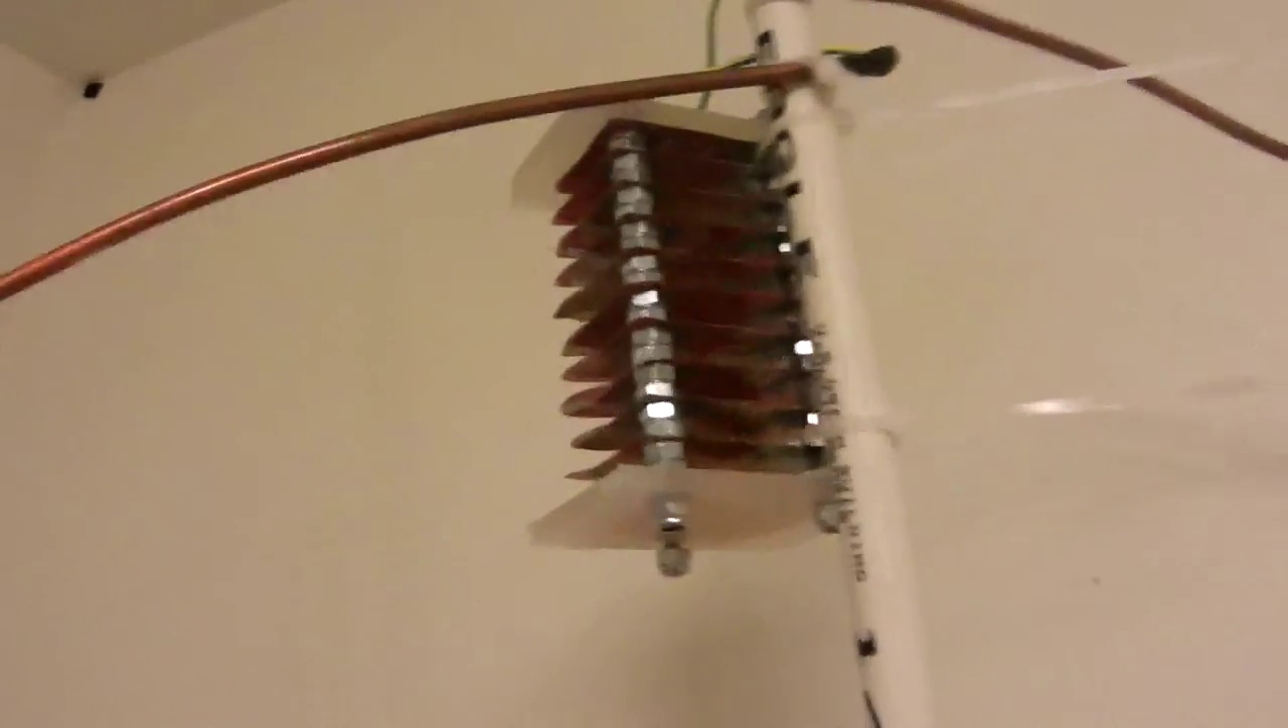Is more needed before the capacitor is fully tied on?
No.